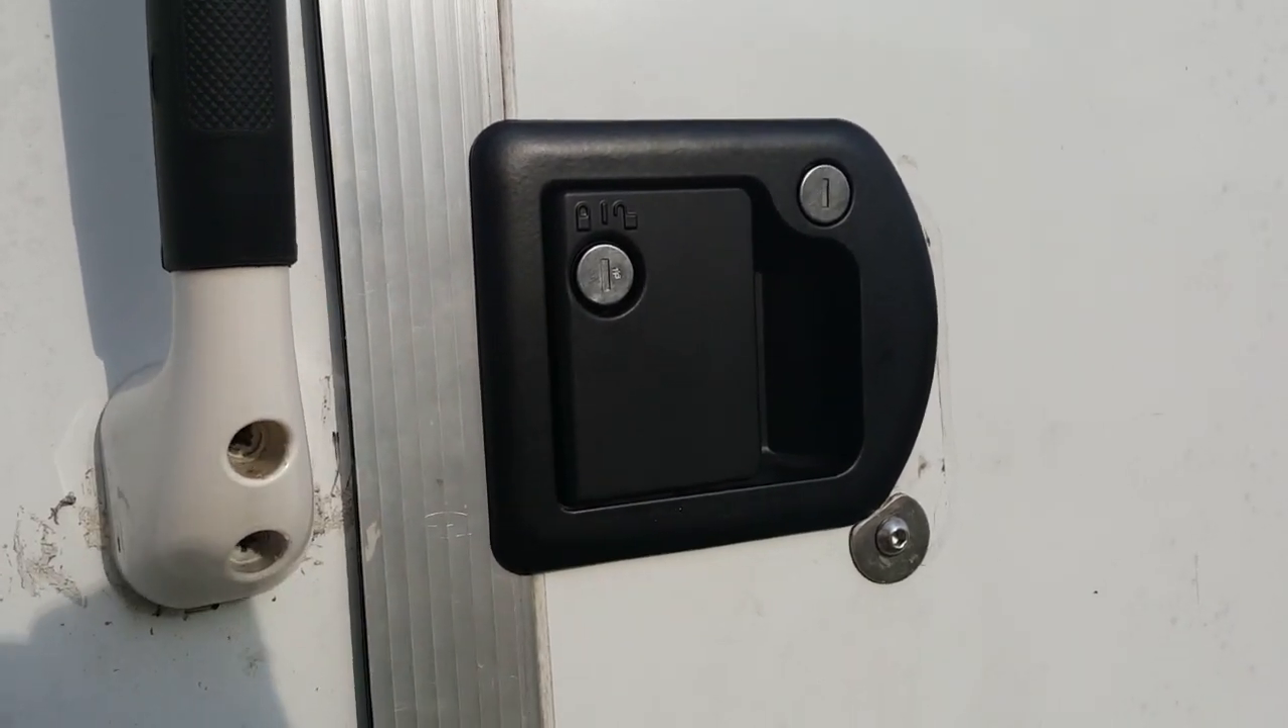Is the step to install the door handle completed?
Yes.